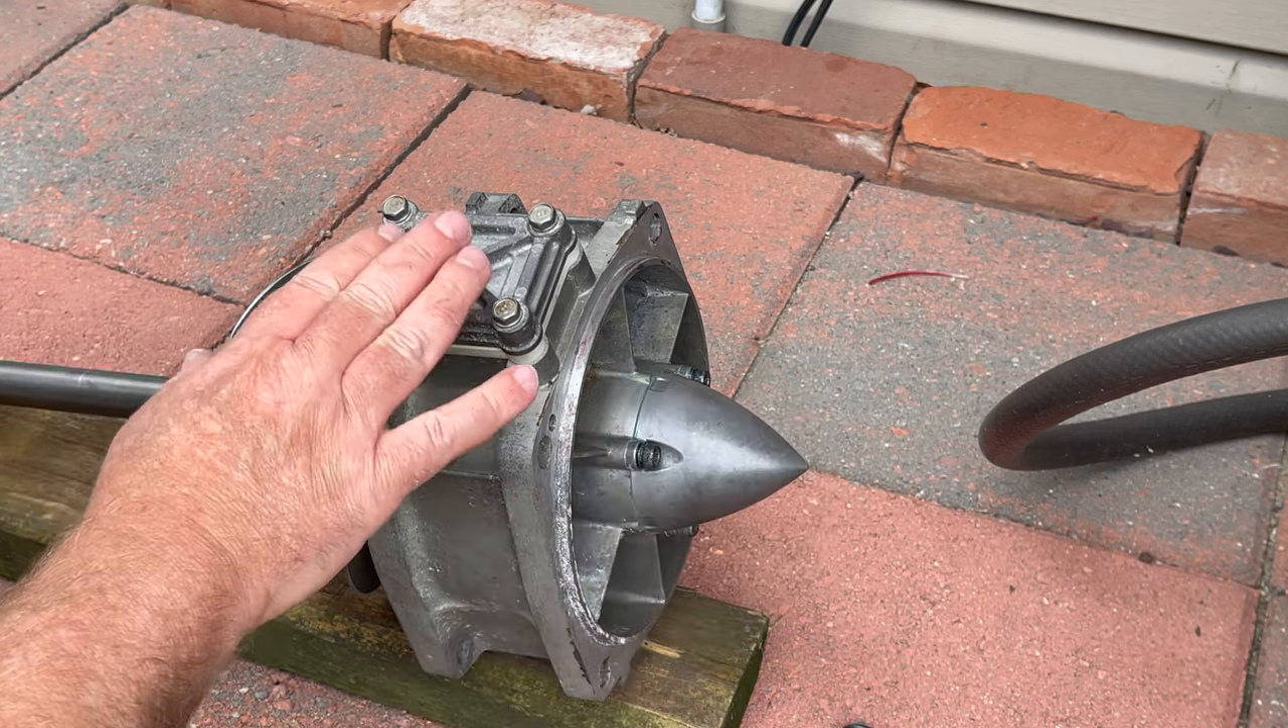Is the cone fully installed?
Yes.